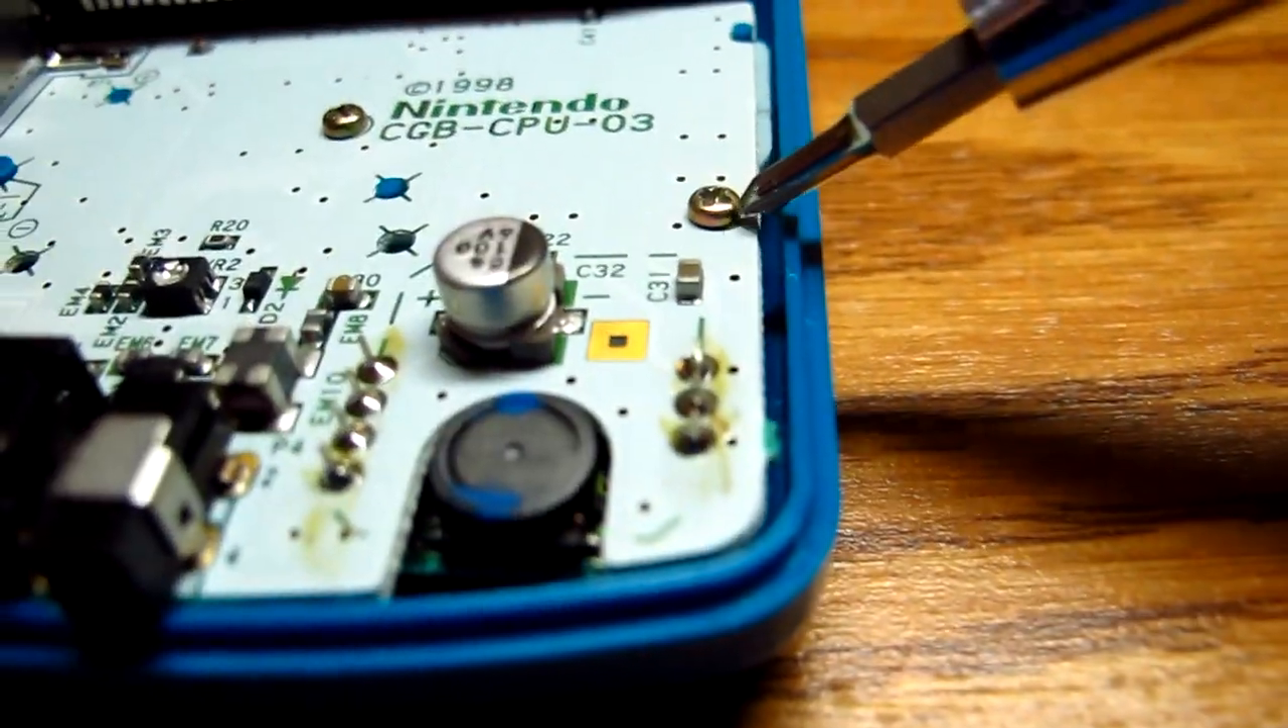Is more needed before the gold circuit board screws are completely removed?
Yes.